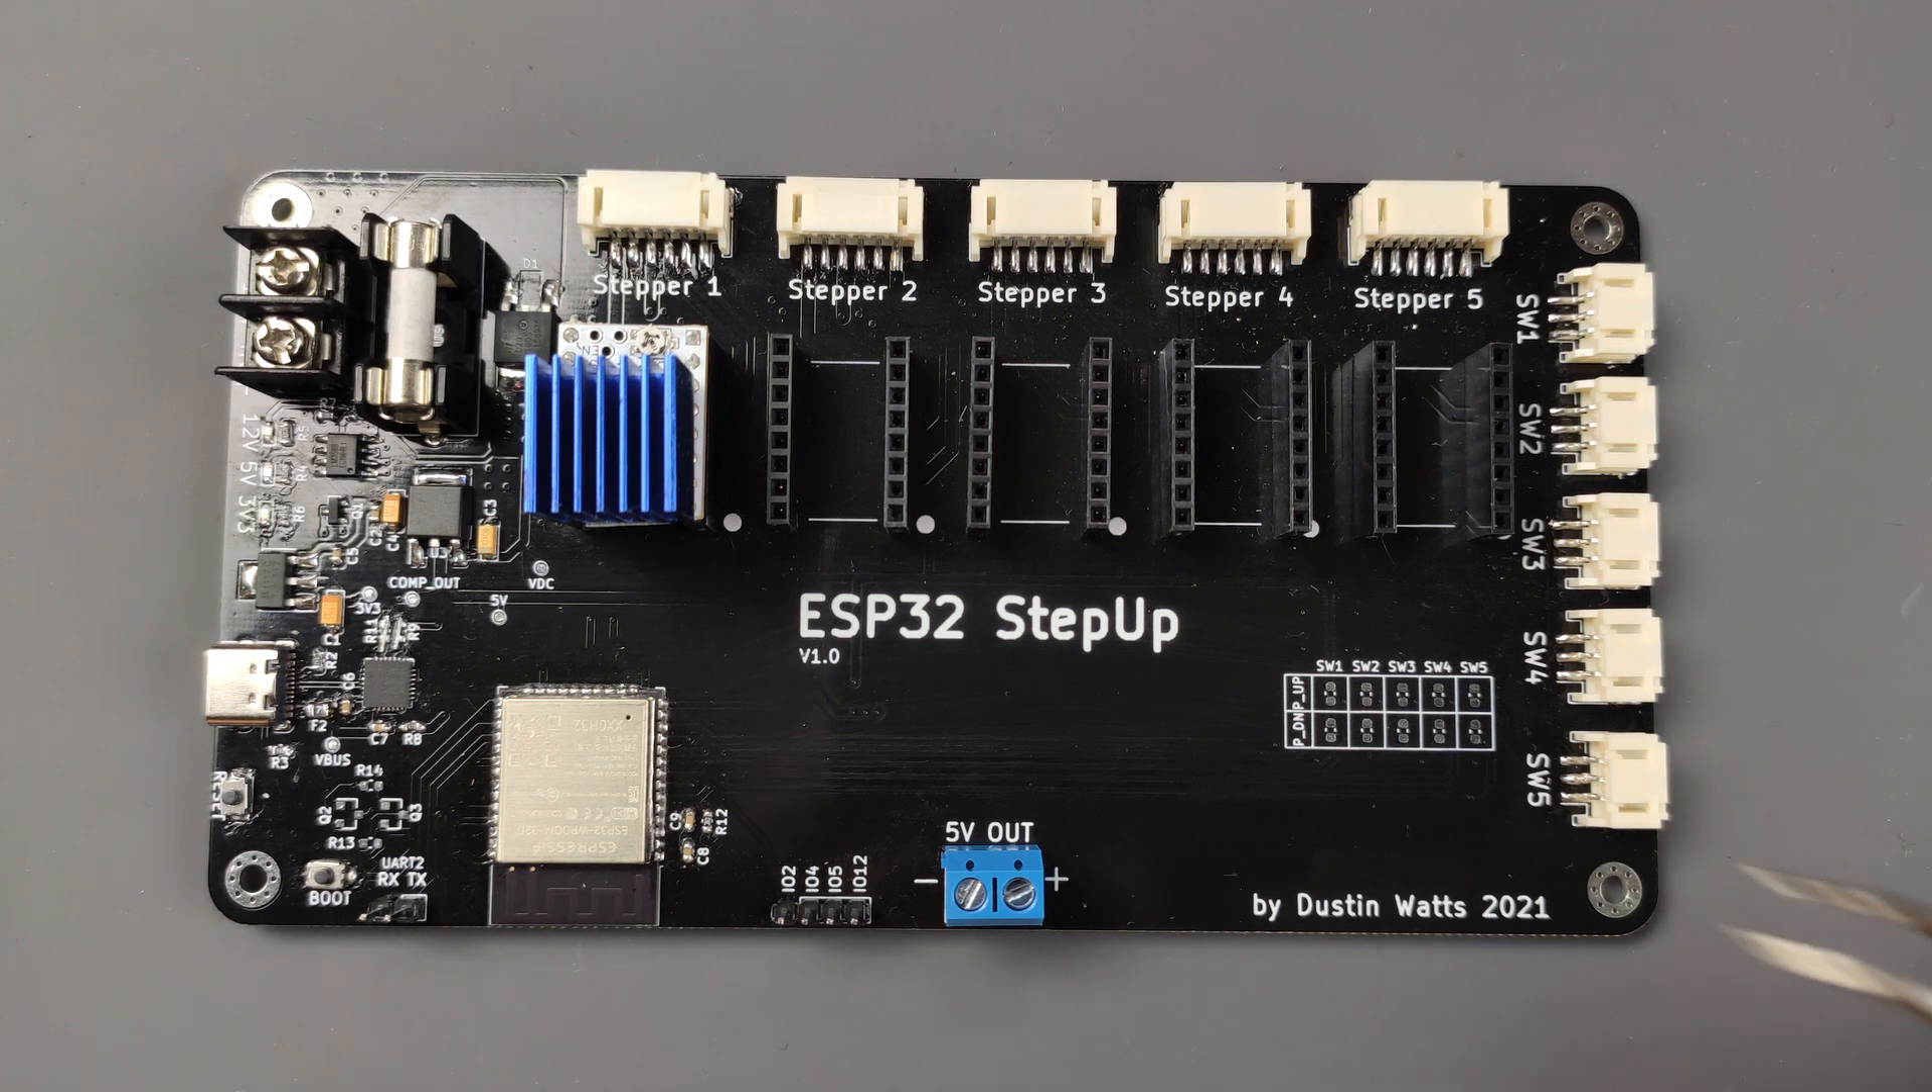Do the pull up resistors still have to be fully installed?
Yes.